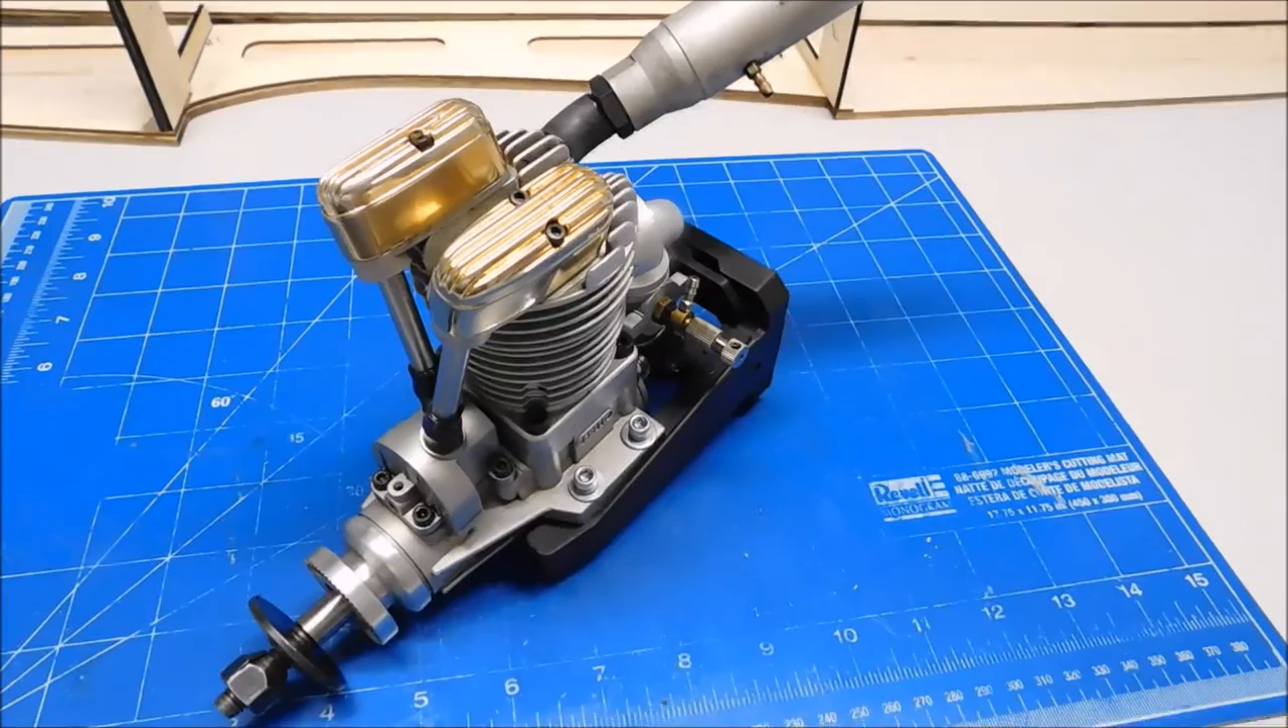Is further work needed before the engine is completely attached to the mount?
No.